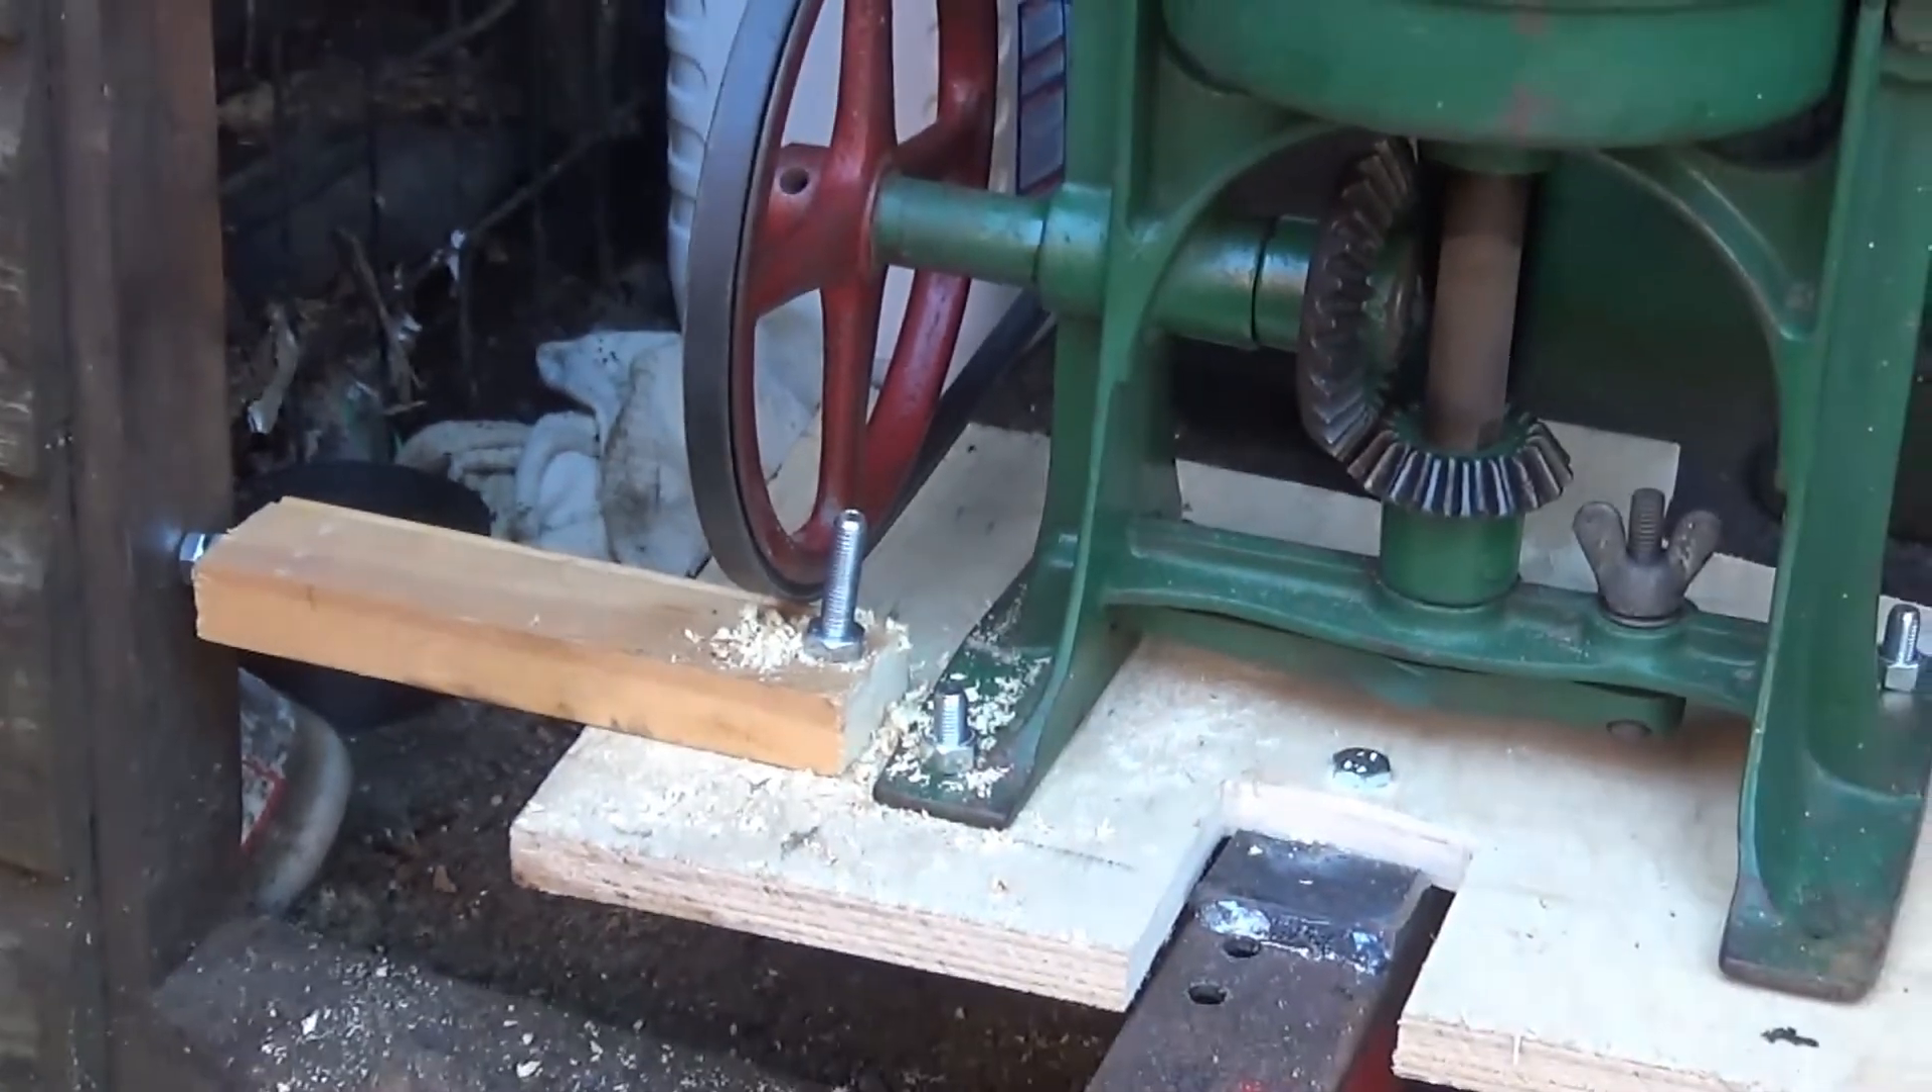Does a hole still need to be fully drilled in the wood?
No.